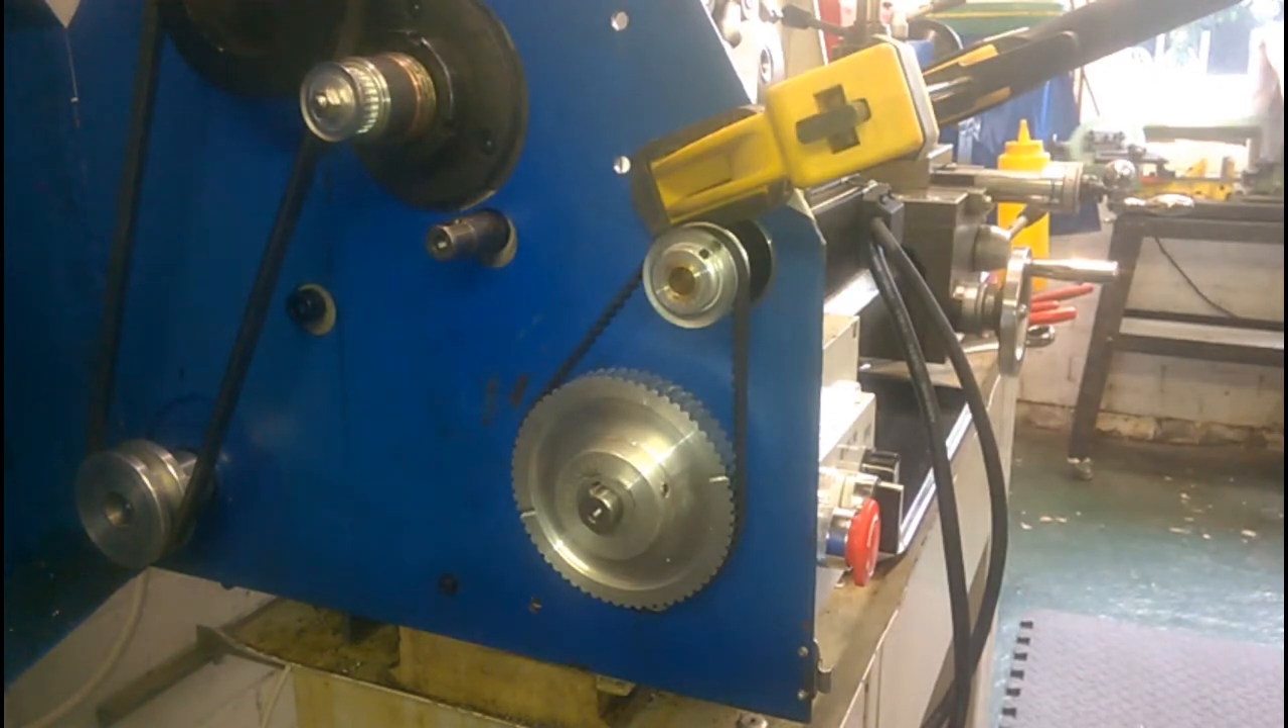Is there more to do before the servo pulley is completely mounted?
No.